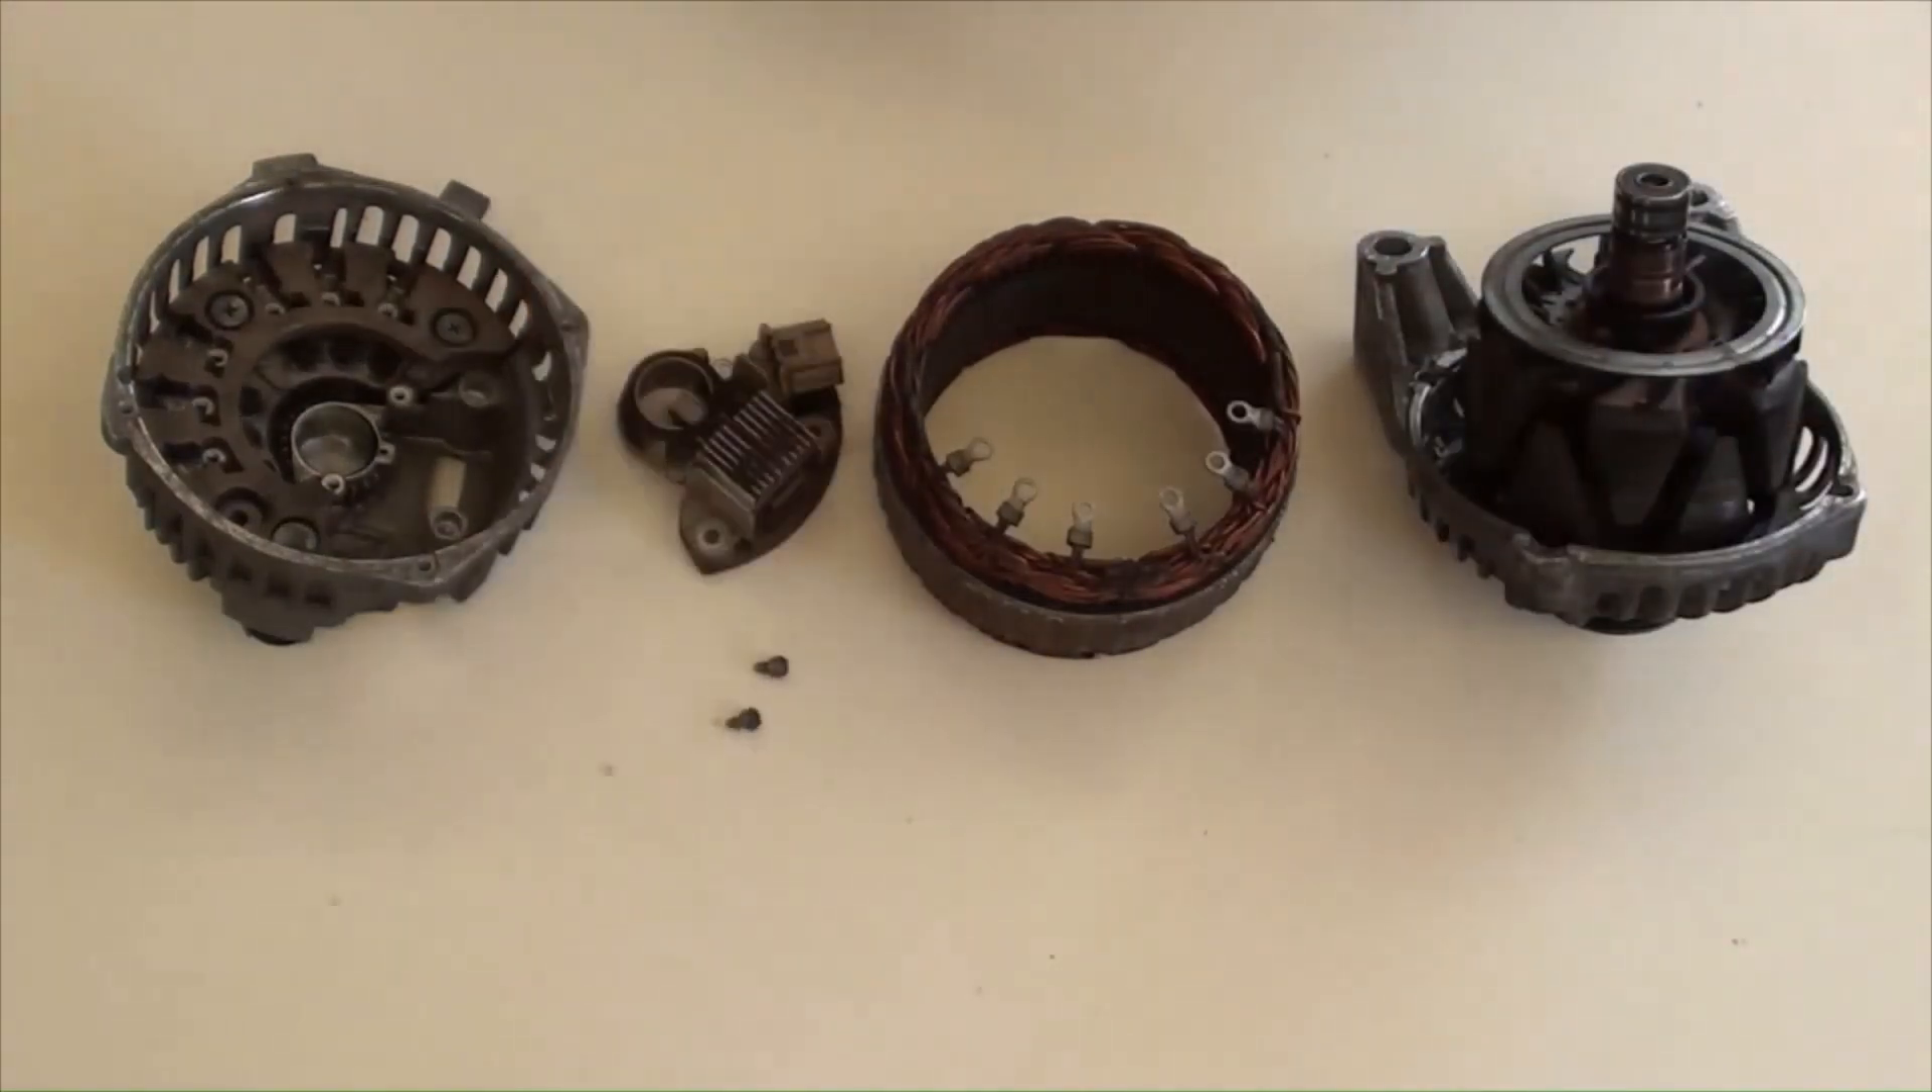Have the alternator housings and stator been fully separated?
Yes.